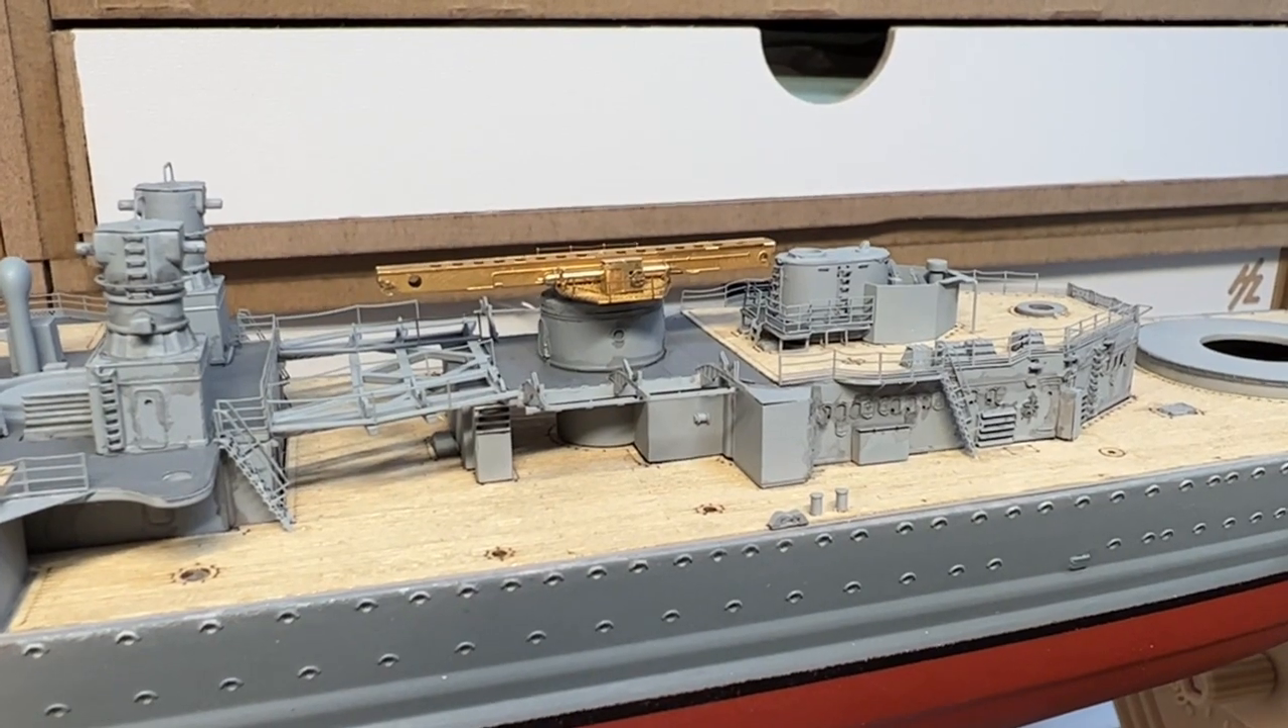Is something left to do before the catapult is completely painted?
Yes.